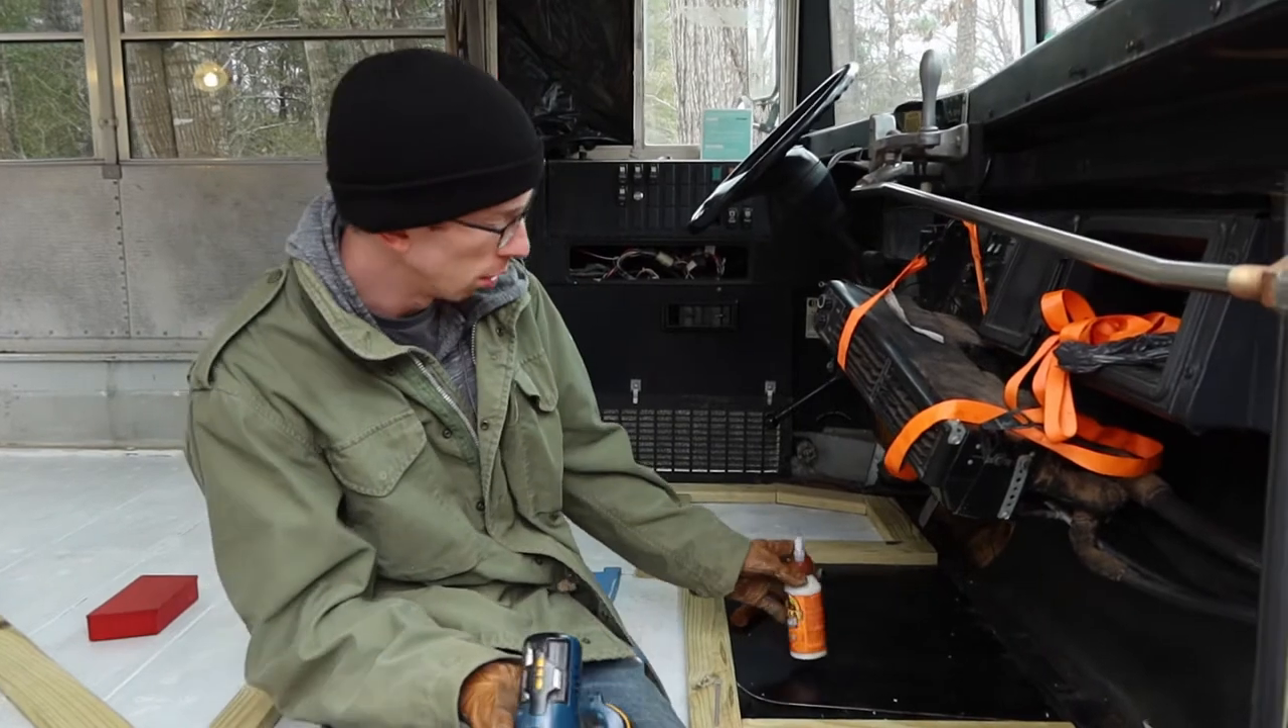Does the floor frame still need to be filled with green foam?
Yes.